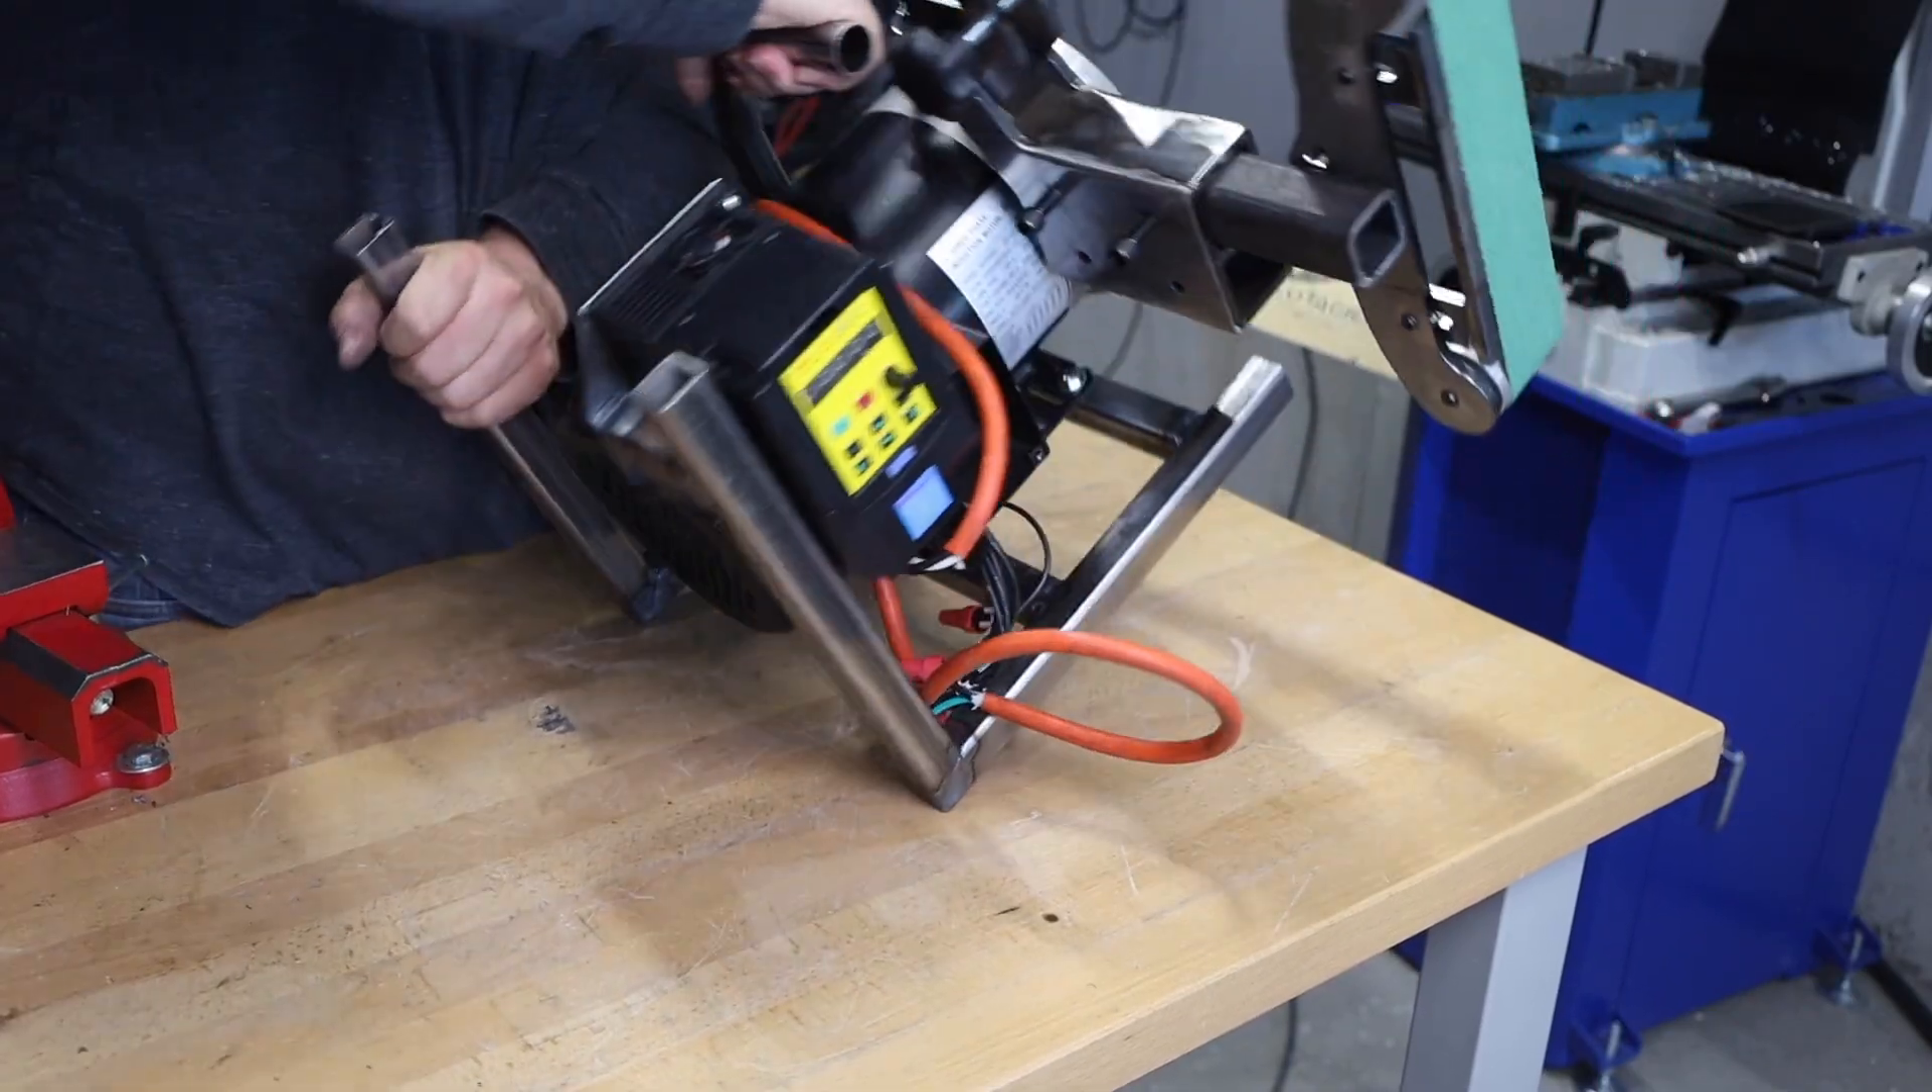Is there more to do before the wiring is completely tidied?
Yes.